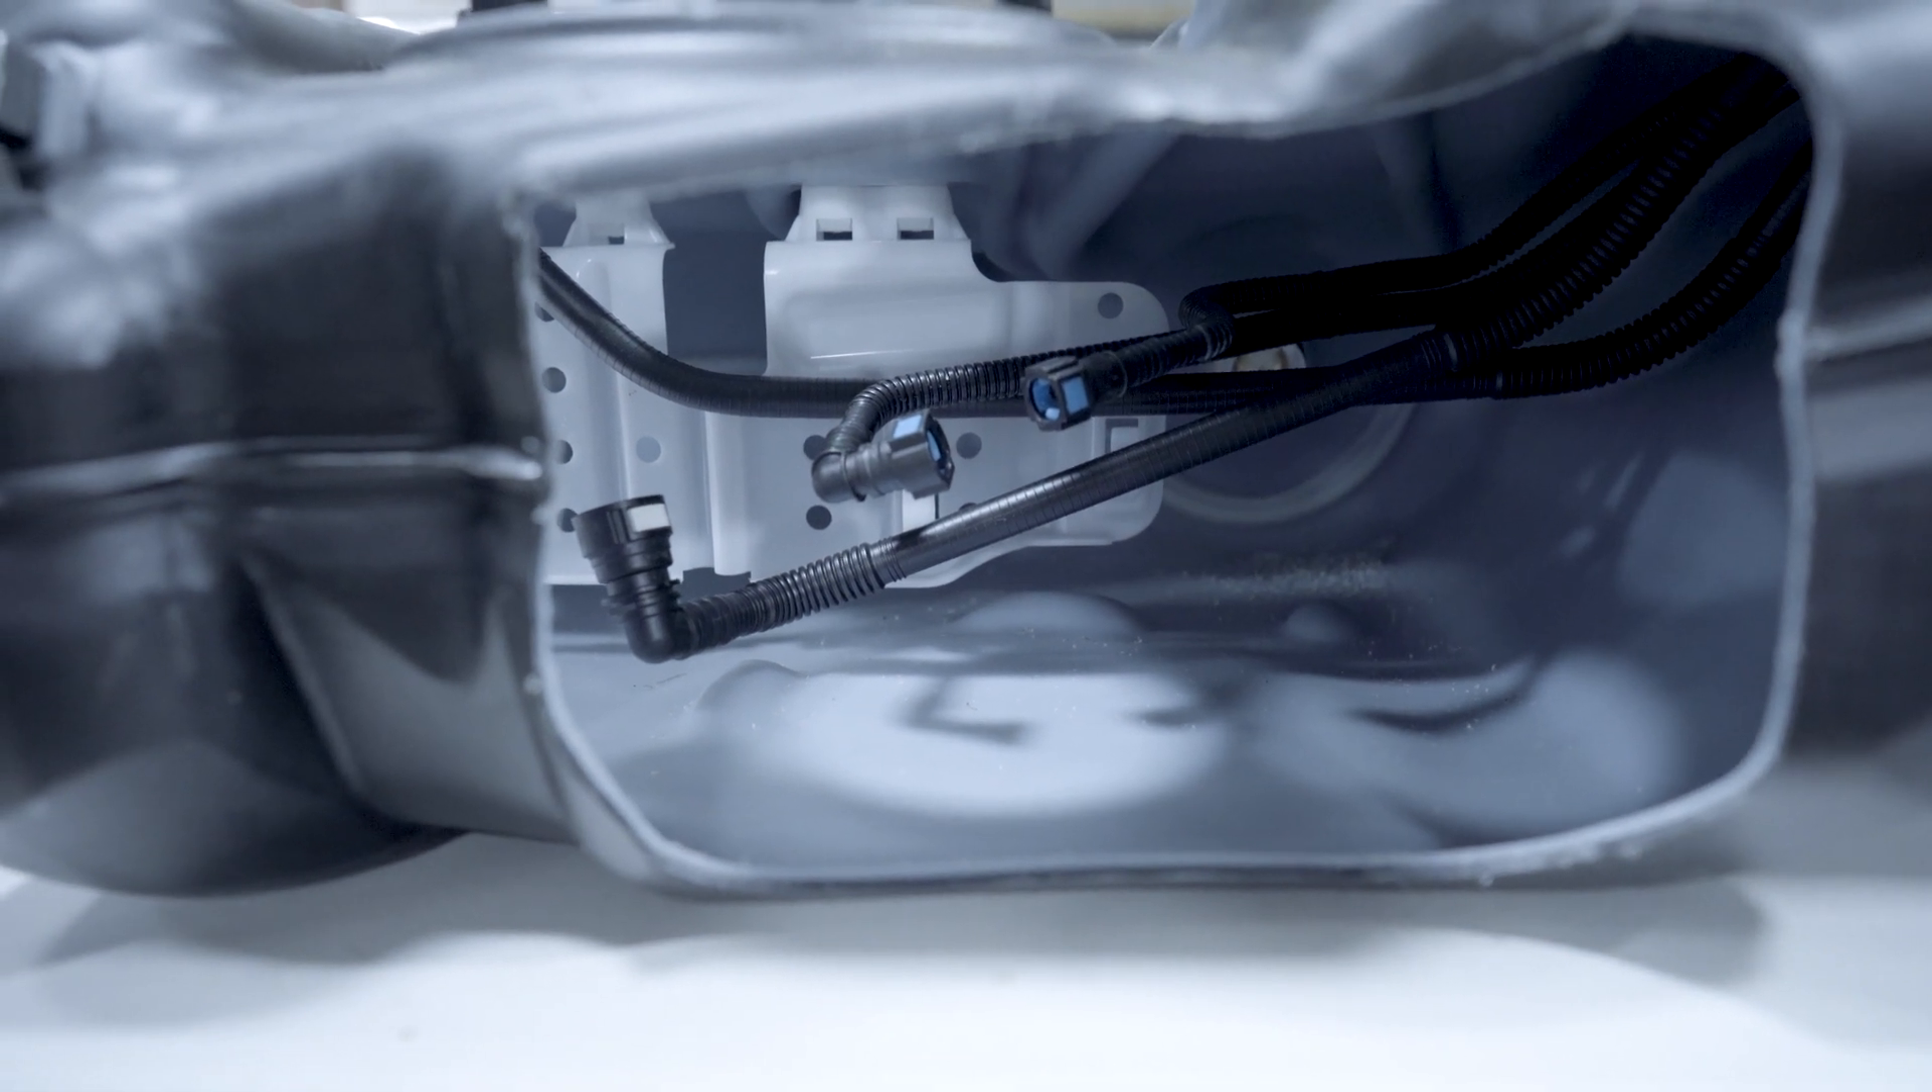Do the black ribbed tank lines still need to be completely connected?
Yes.